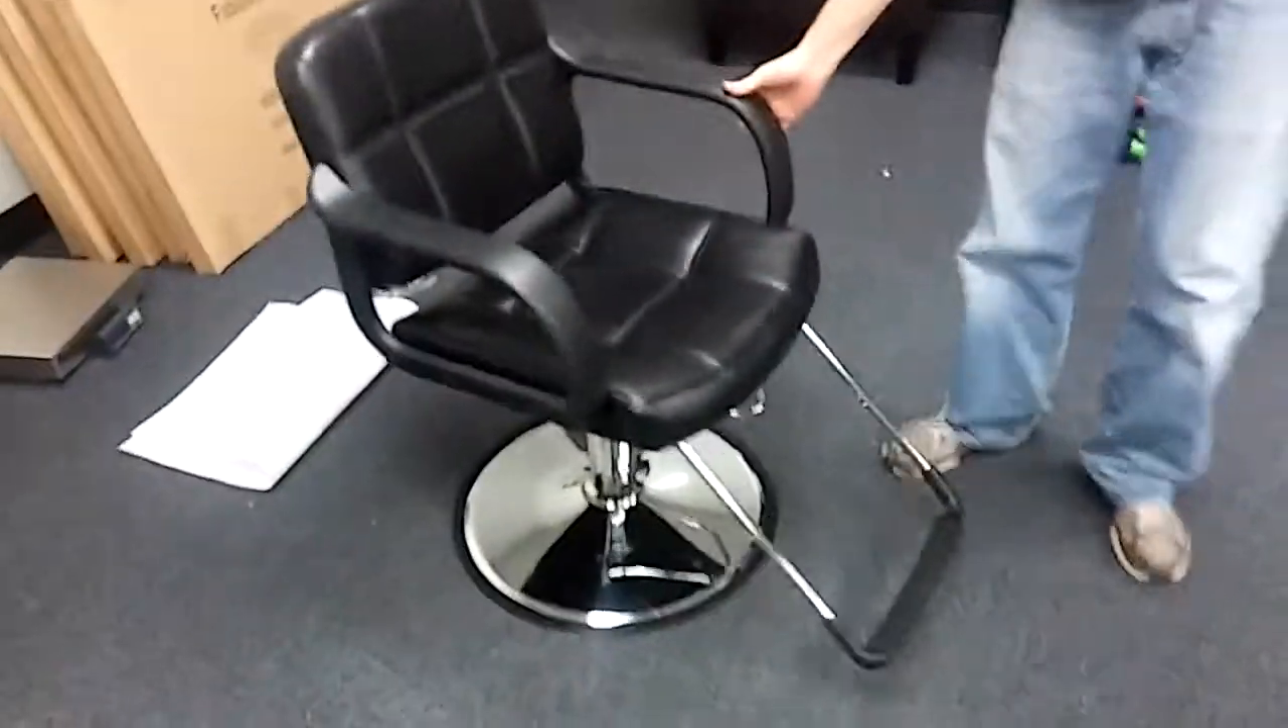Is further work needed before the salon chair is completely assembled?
No.